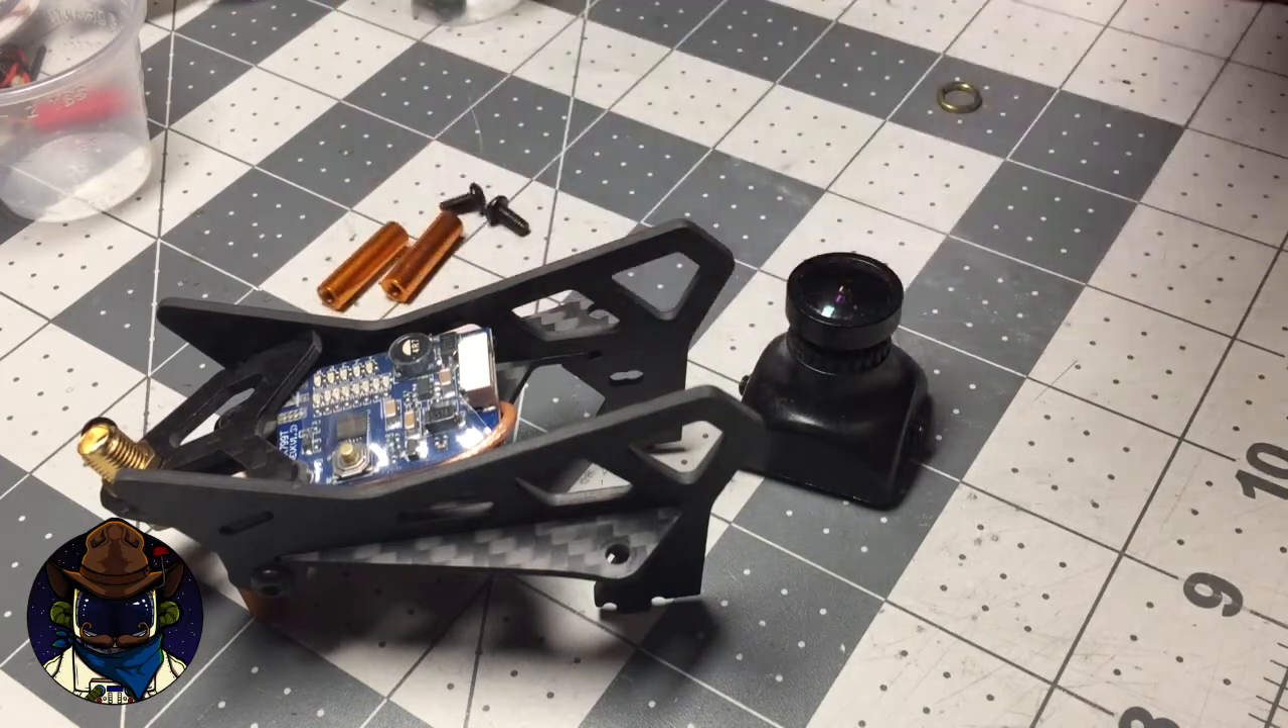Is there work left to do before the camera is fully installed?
Yes.